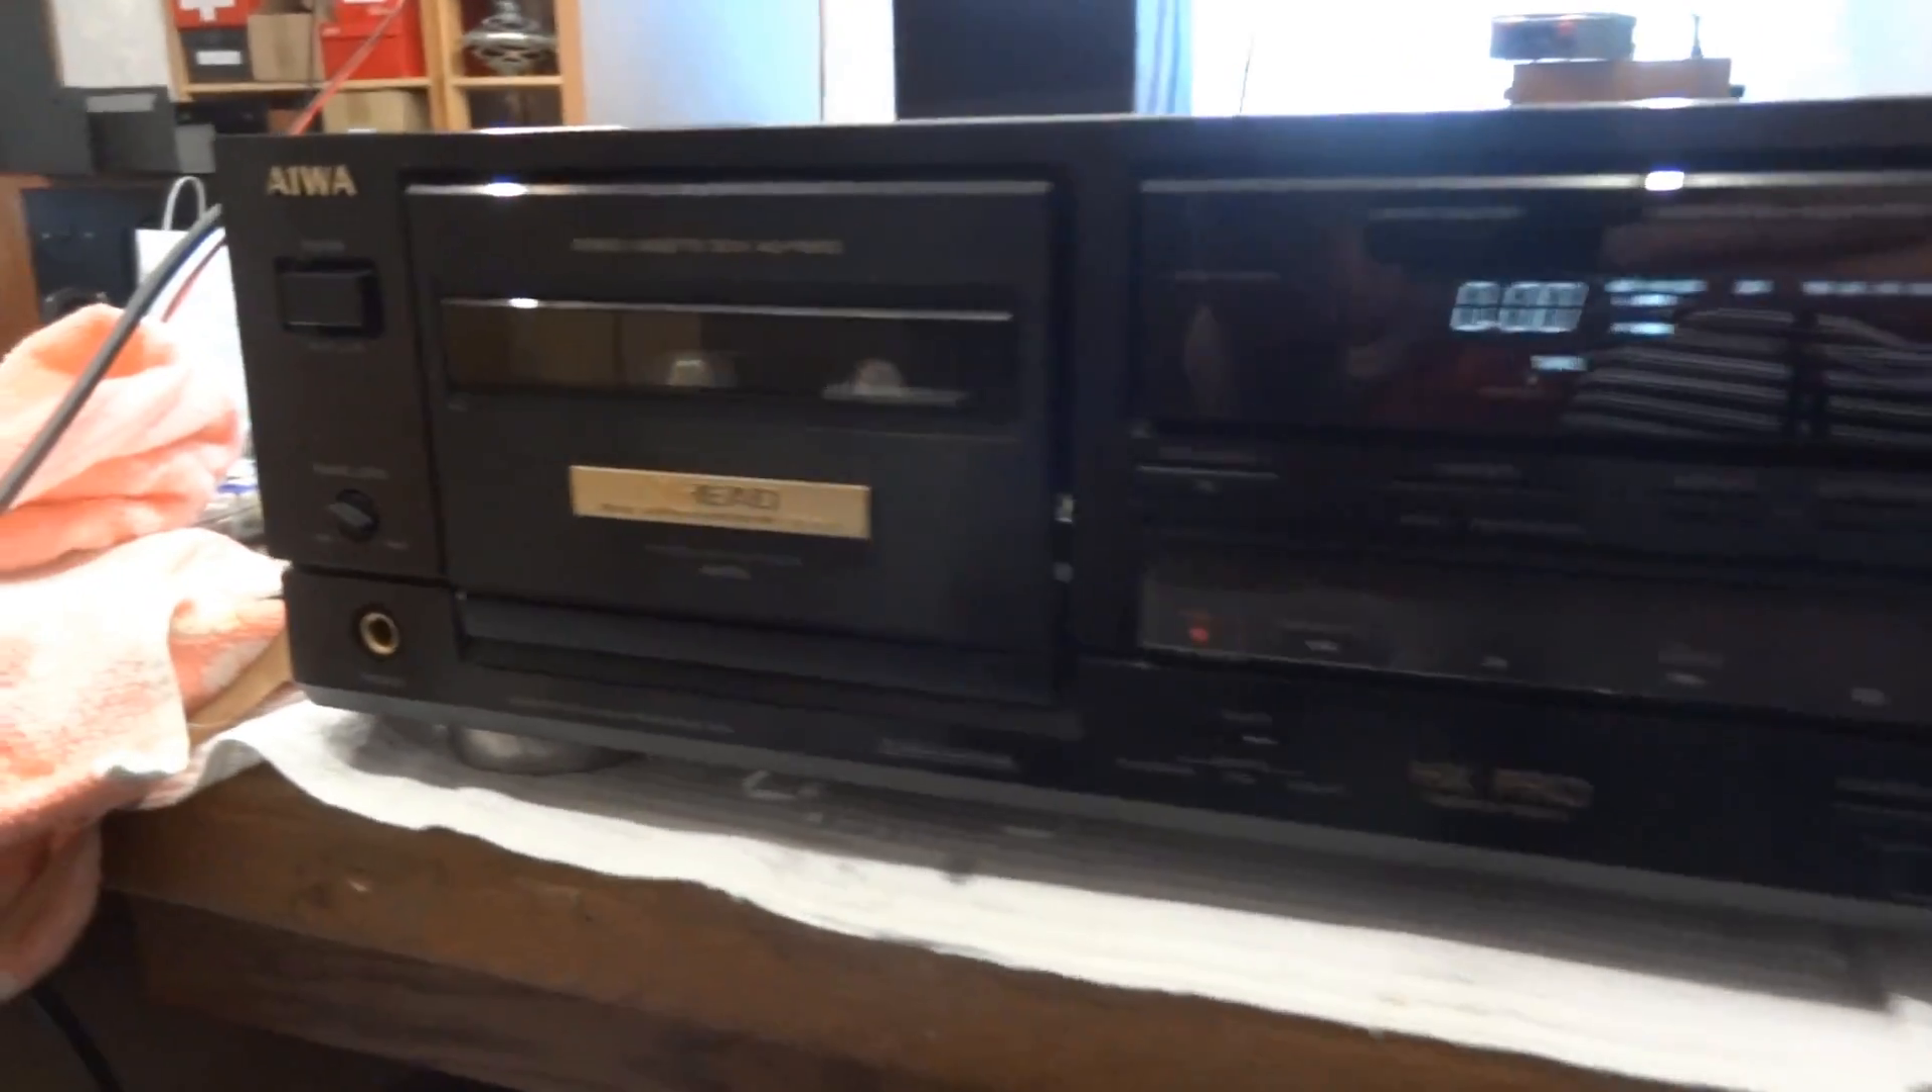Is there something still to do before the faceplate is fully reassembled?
No.